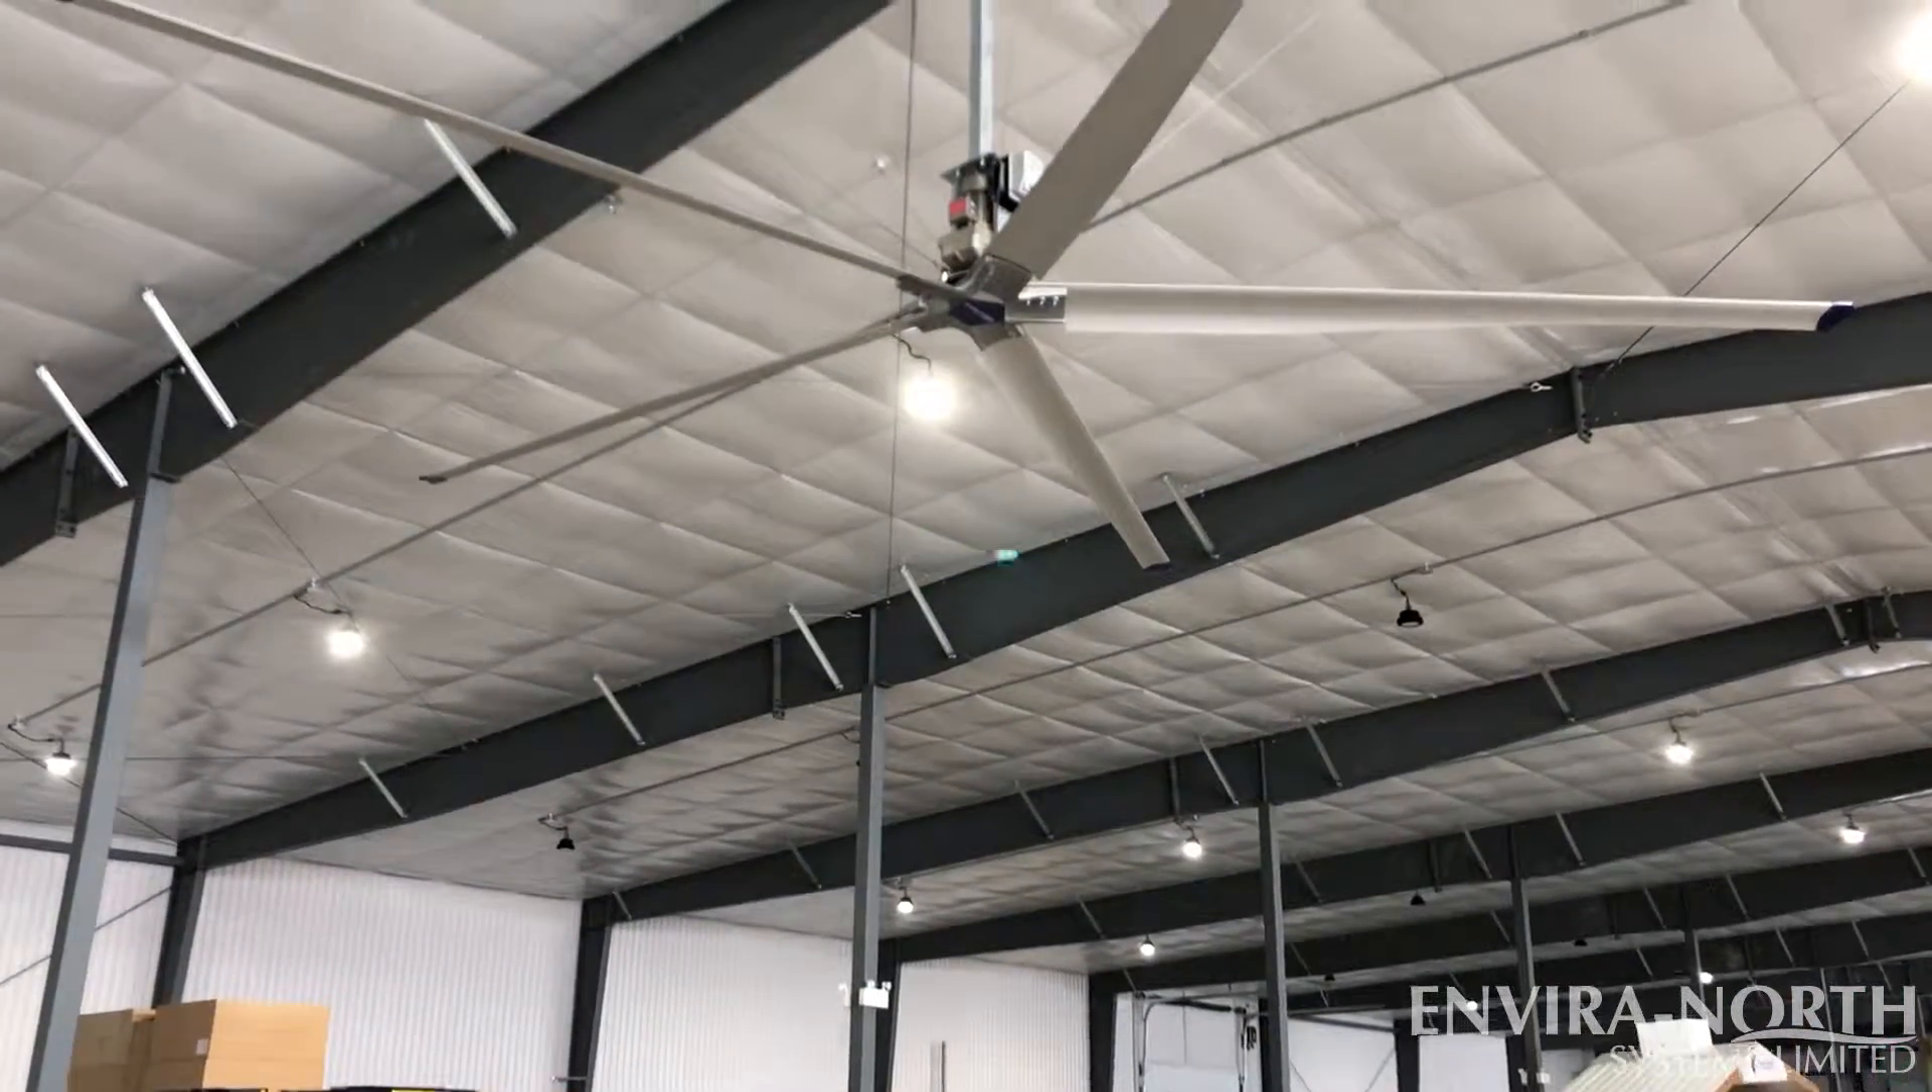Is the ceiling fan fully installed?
Yes.